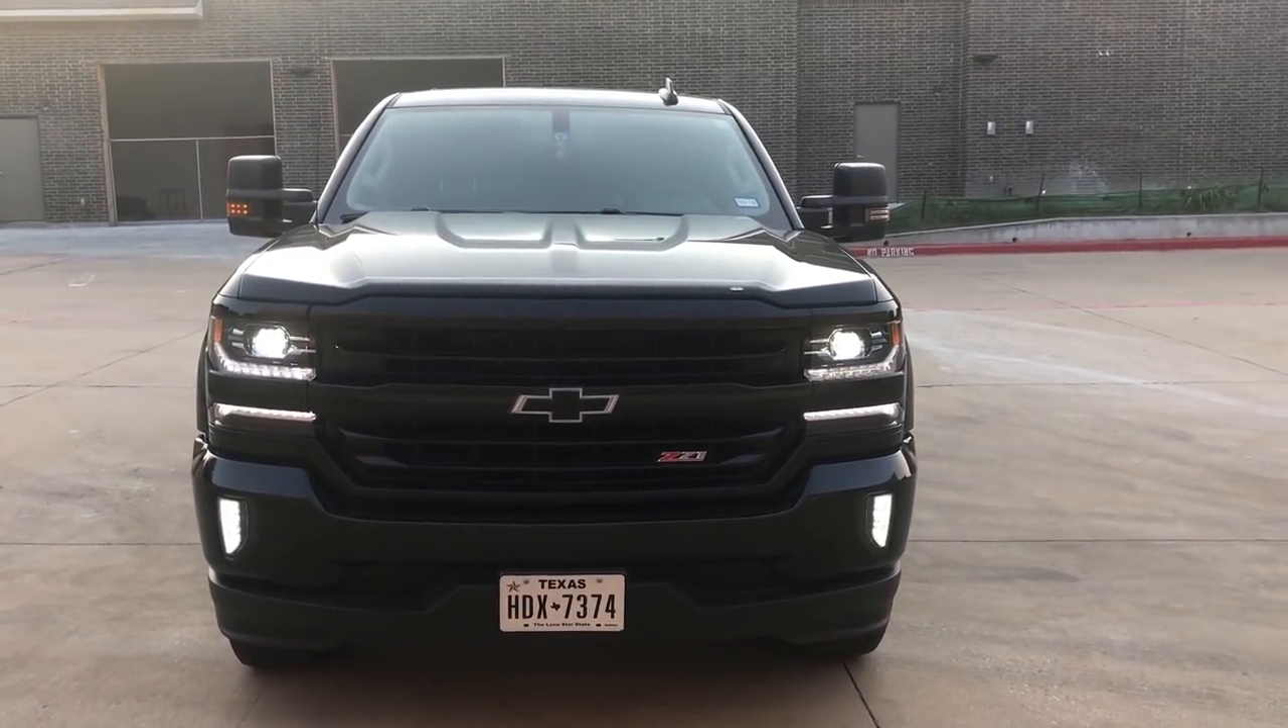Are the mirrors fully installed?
Yes.